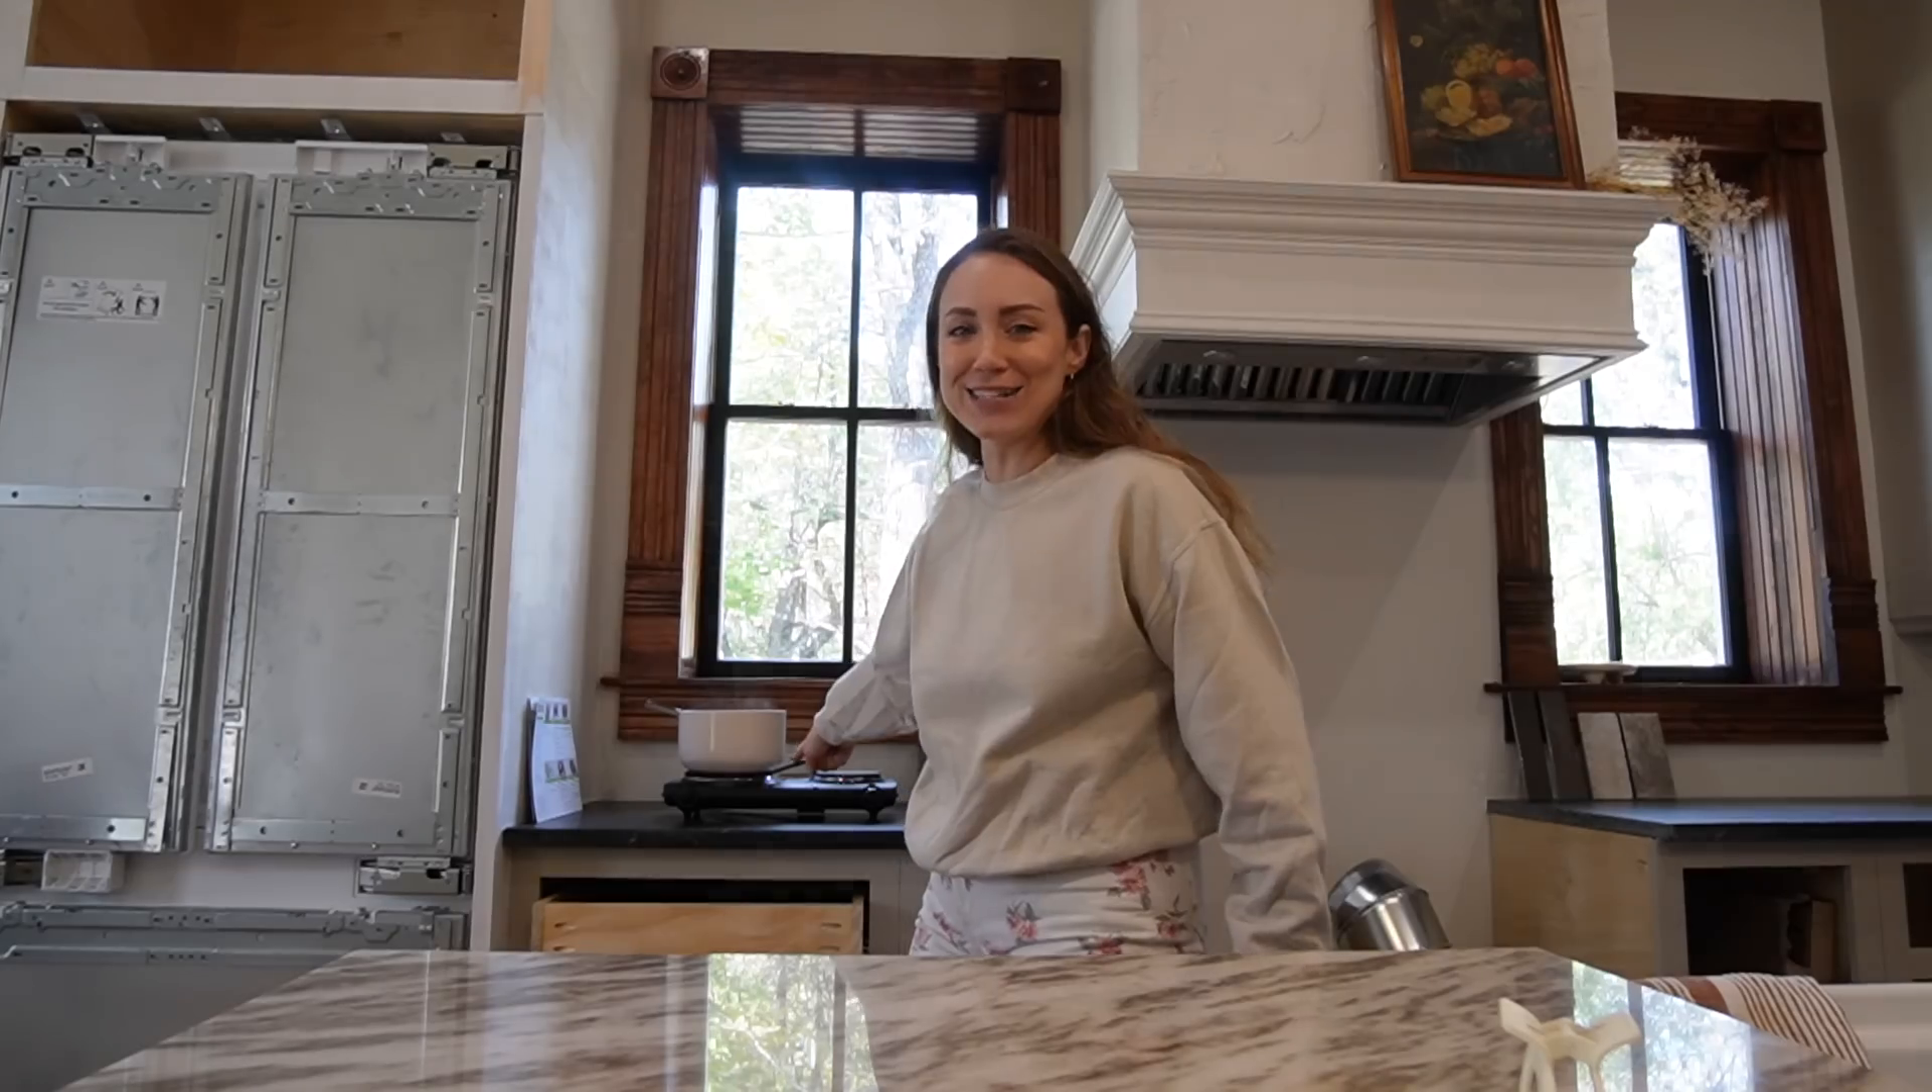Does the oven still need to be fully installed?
Yes.